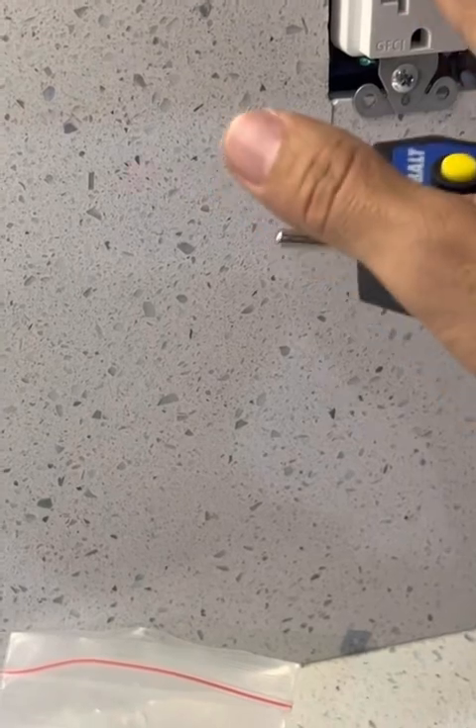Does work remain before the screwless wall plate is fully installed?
Yes.